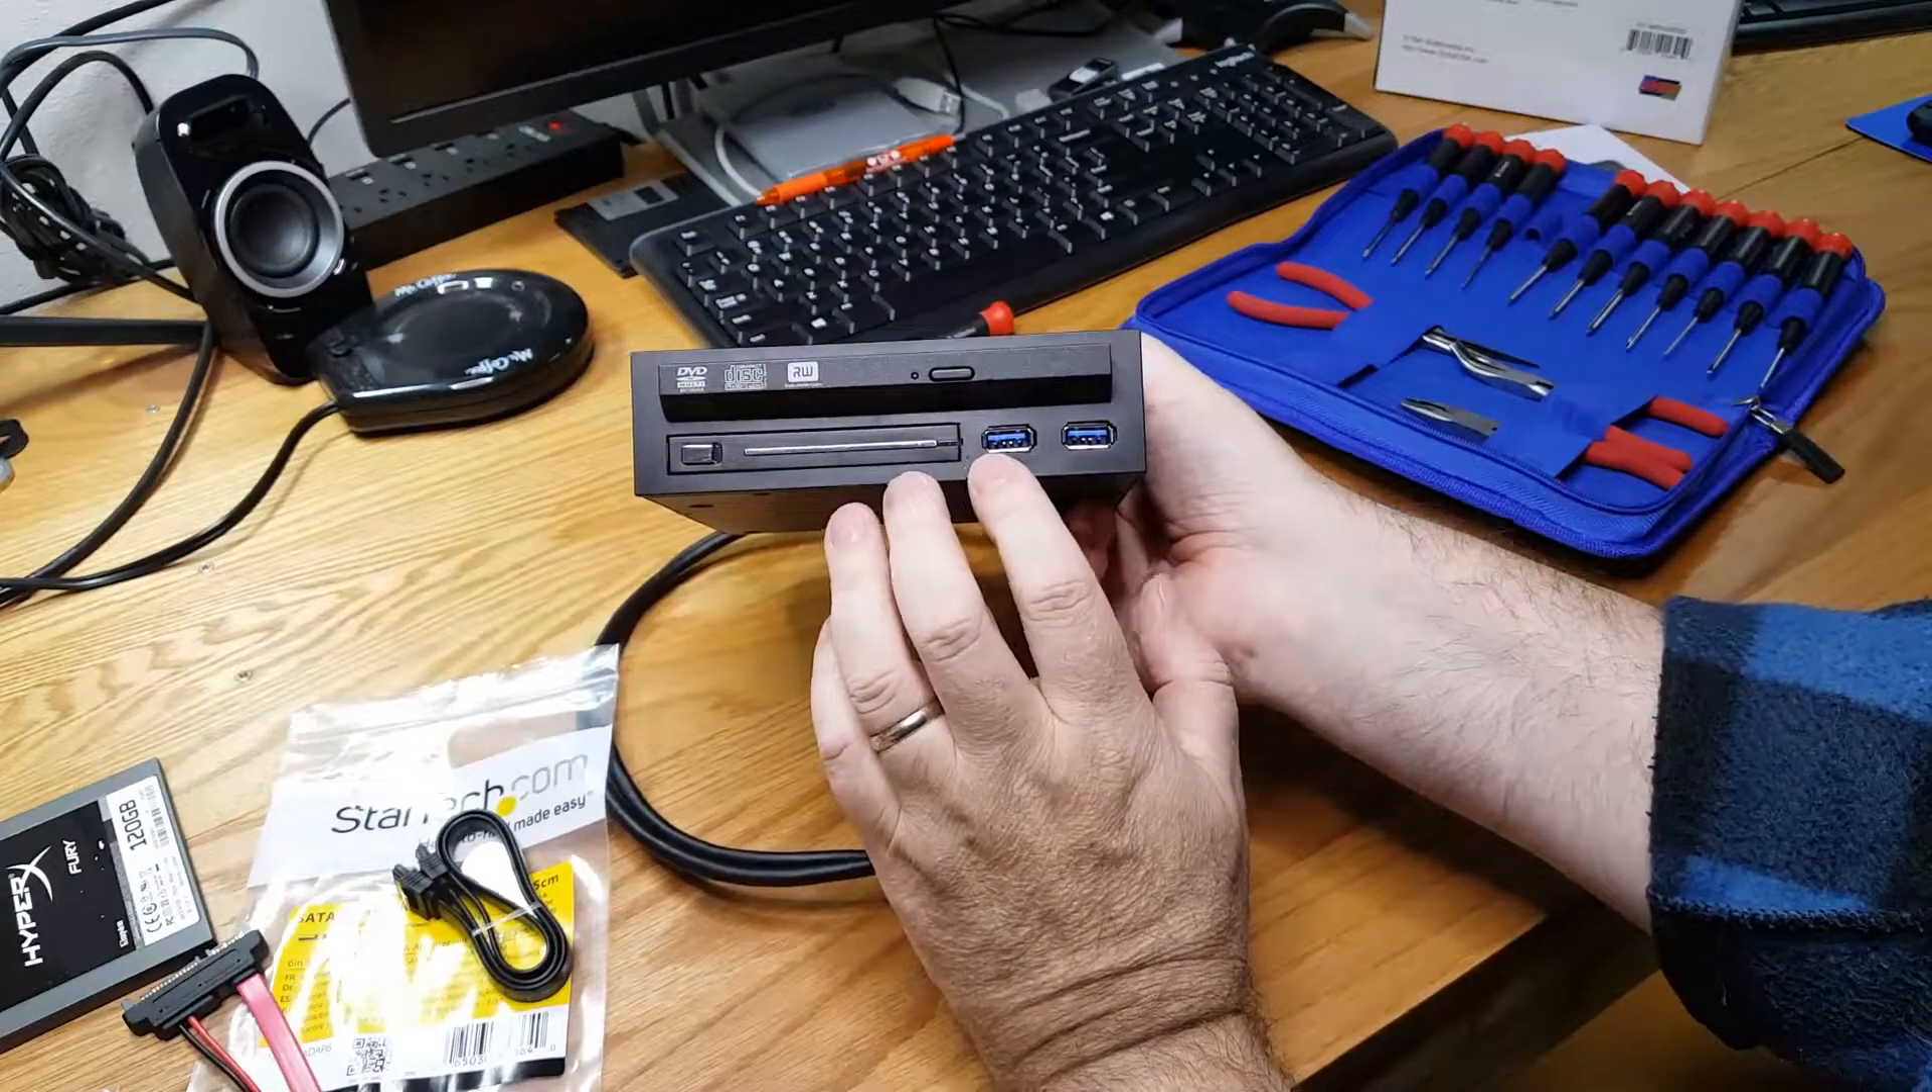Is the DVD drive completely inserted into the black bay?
Yes.